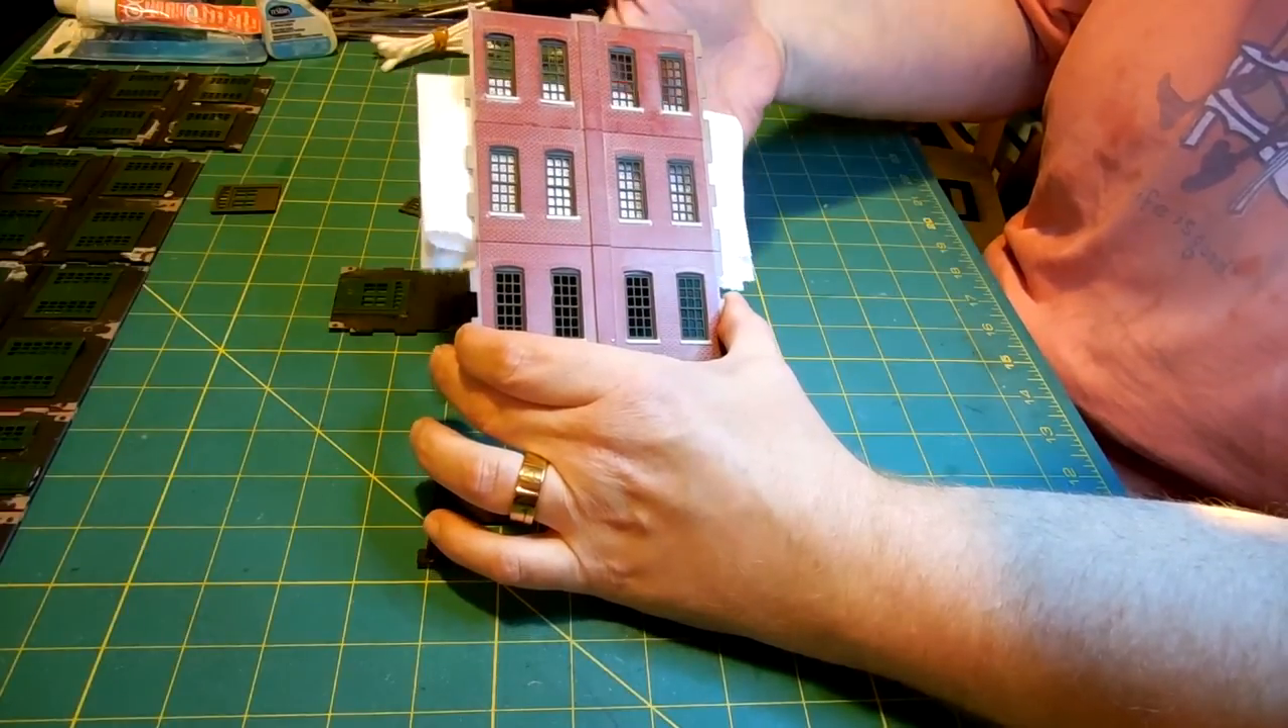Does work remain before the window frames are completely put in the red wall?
No.